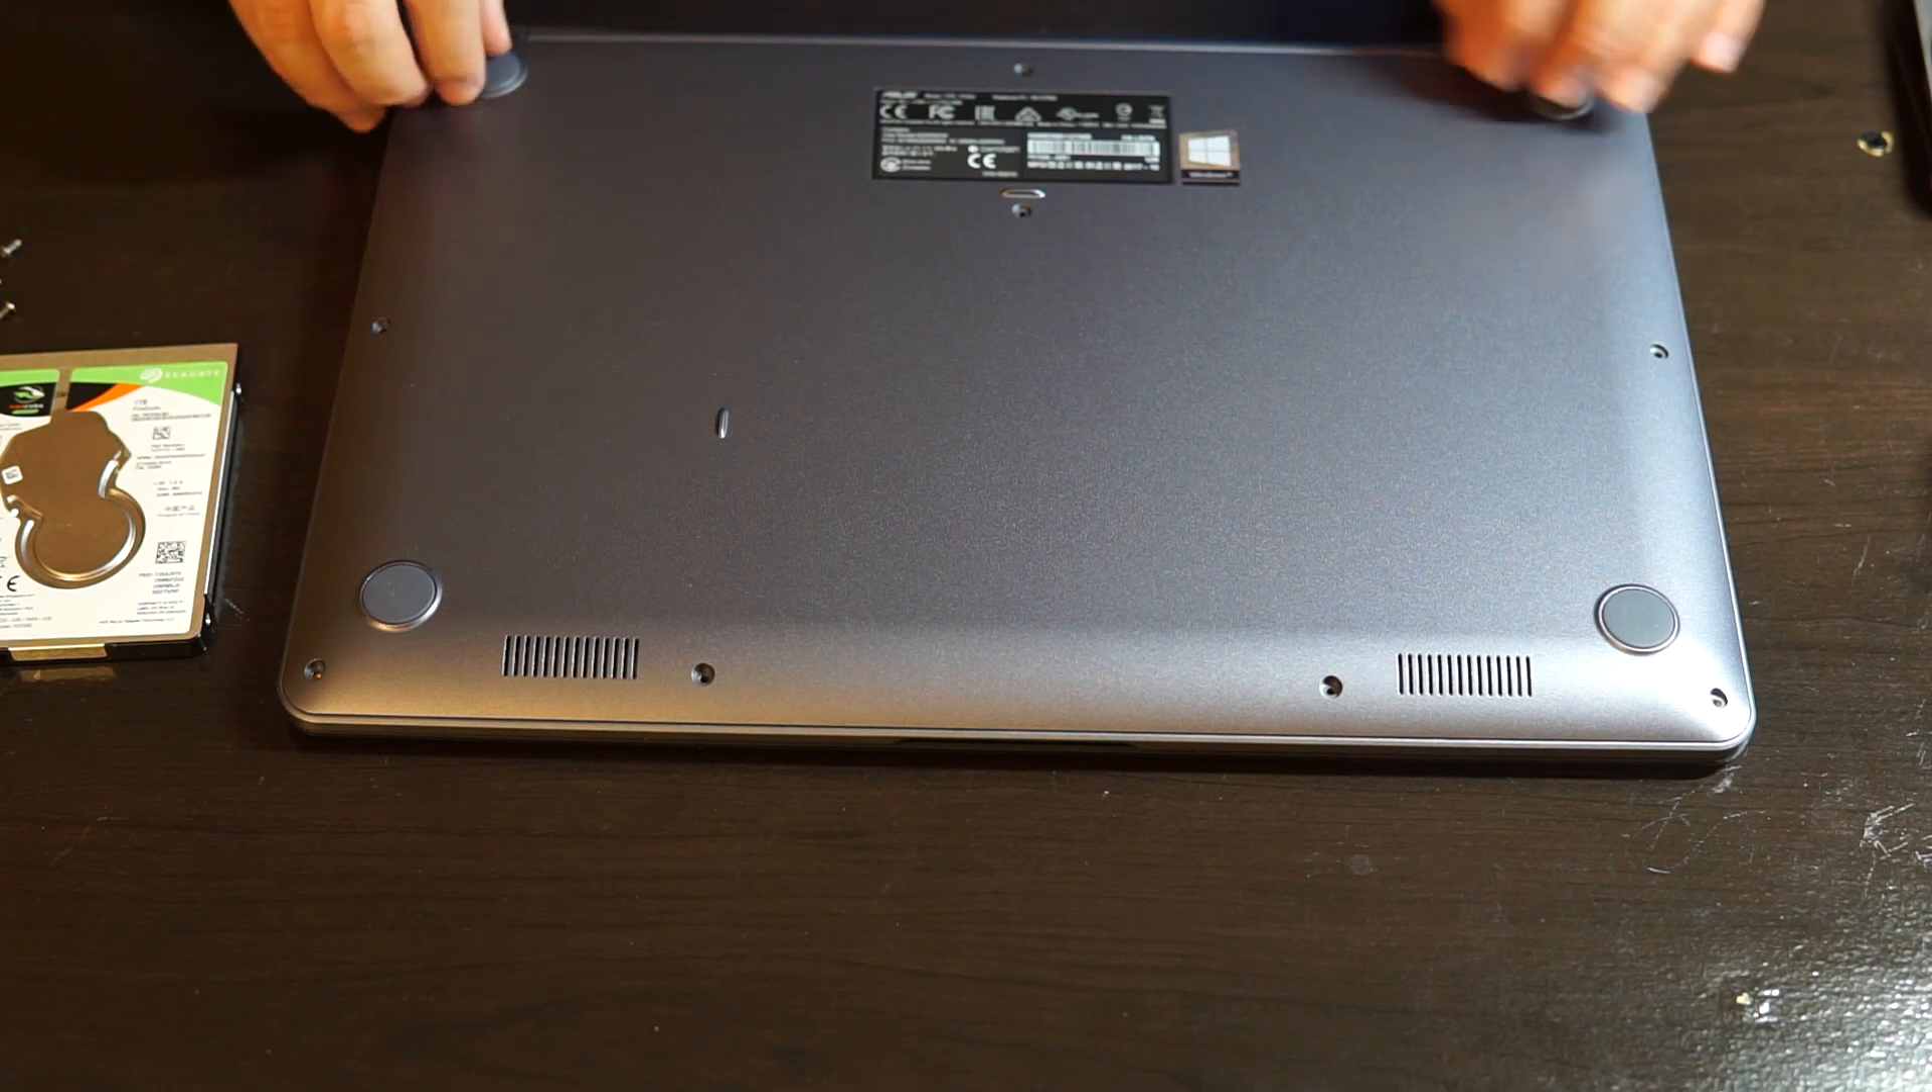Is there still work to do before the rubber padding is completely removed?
Yes.